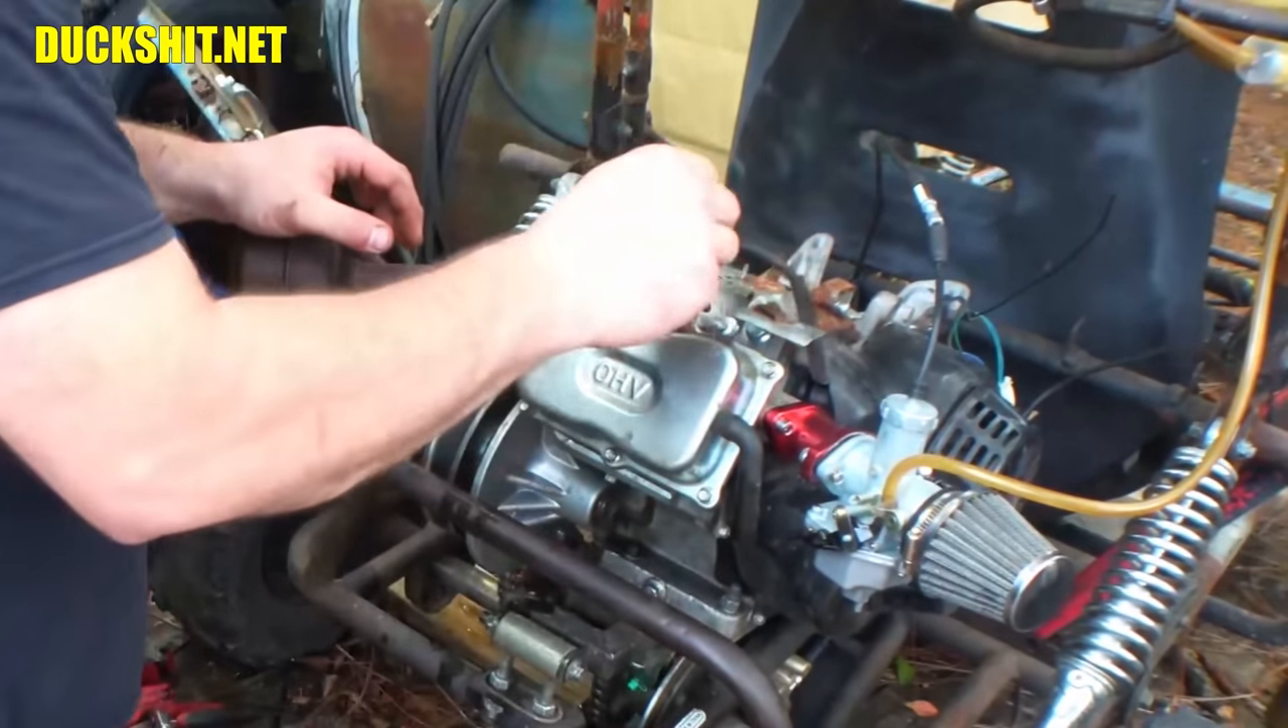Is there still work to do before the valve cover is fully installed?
No.